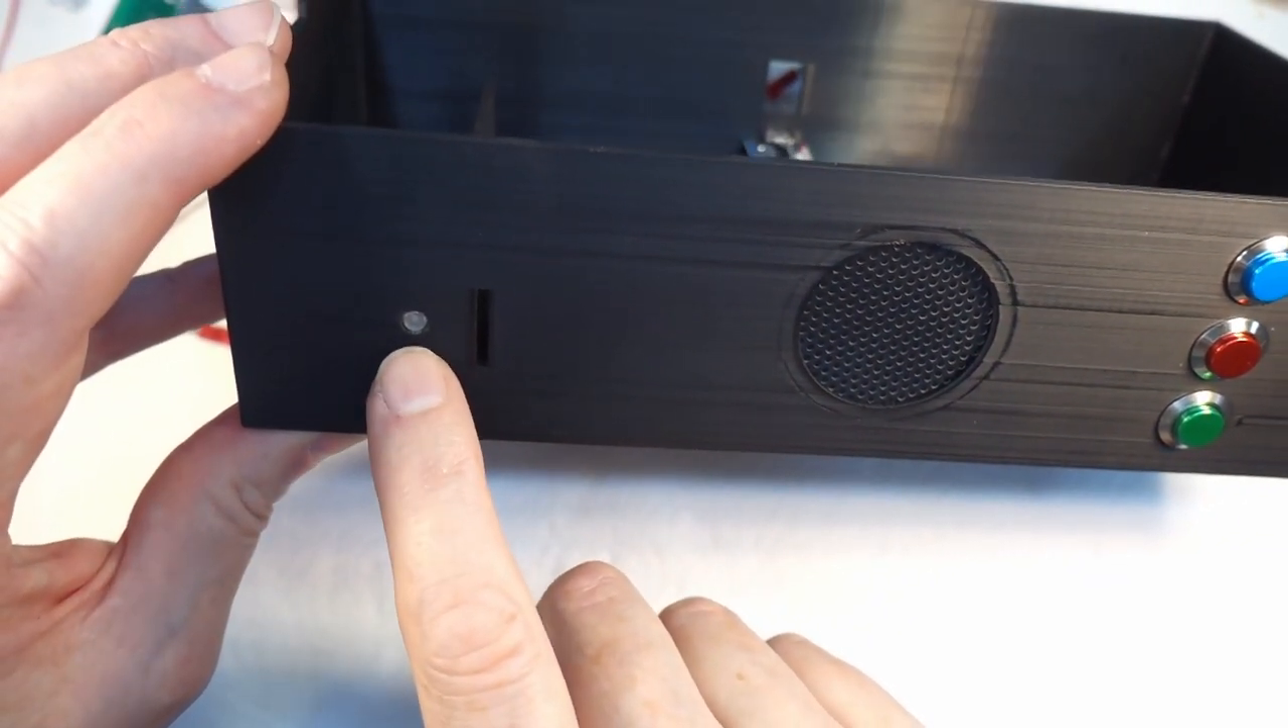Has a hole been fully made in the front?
Yes.